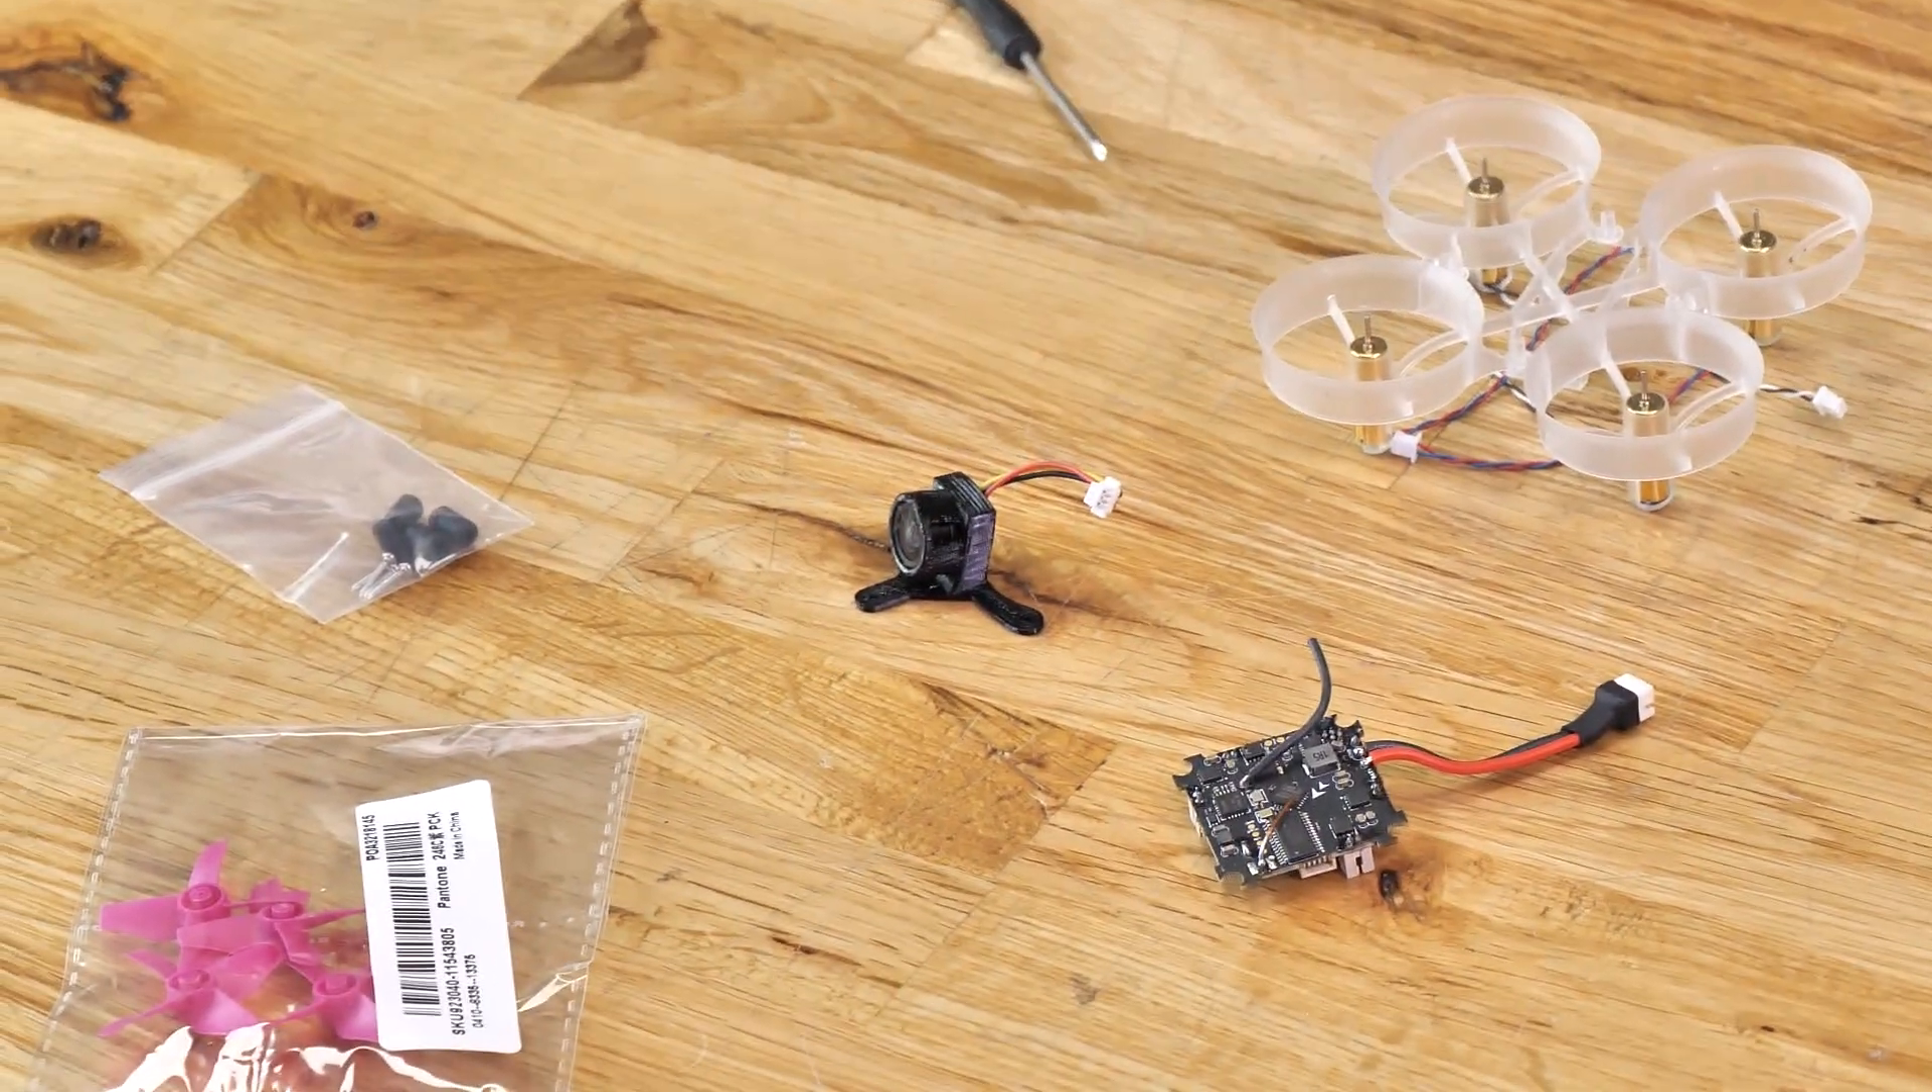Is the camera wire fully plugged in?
No.